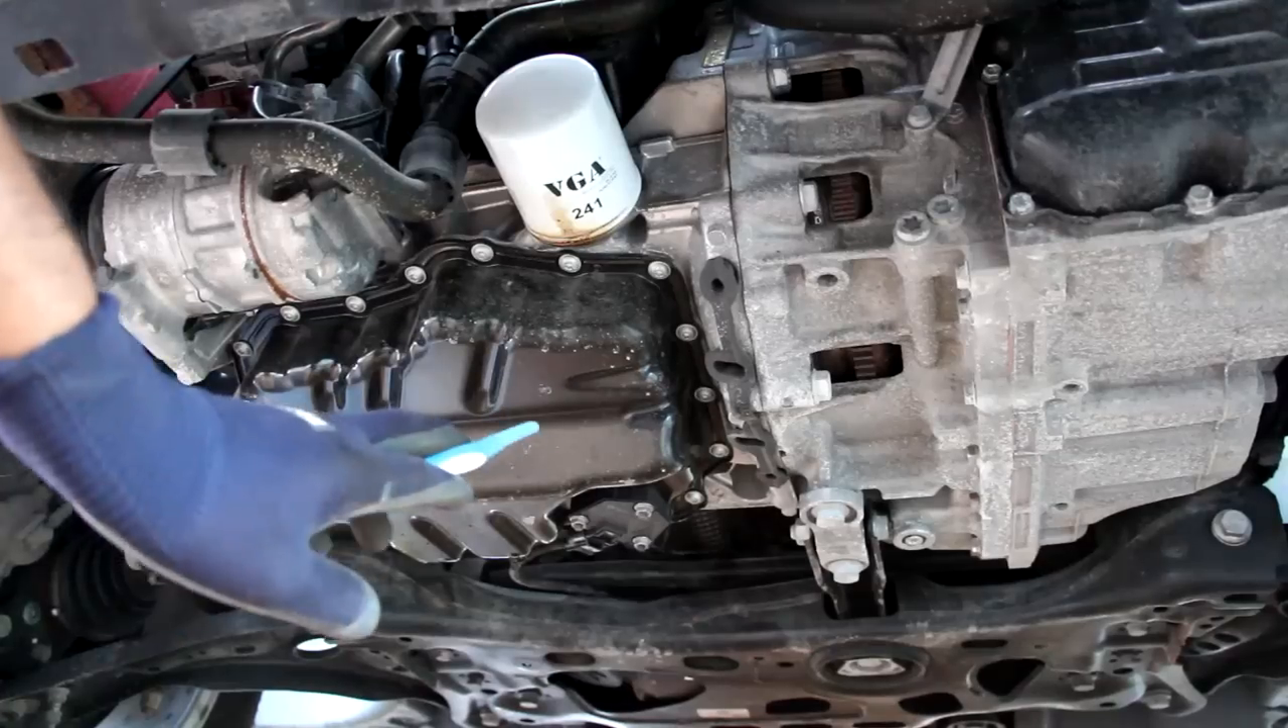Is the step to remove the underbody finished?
Yes.